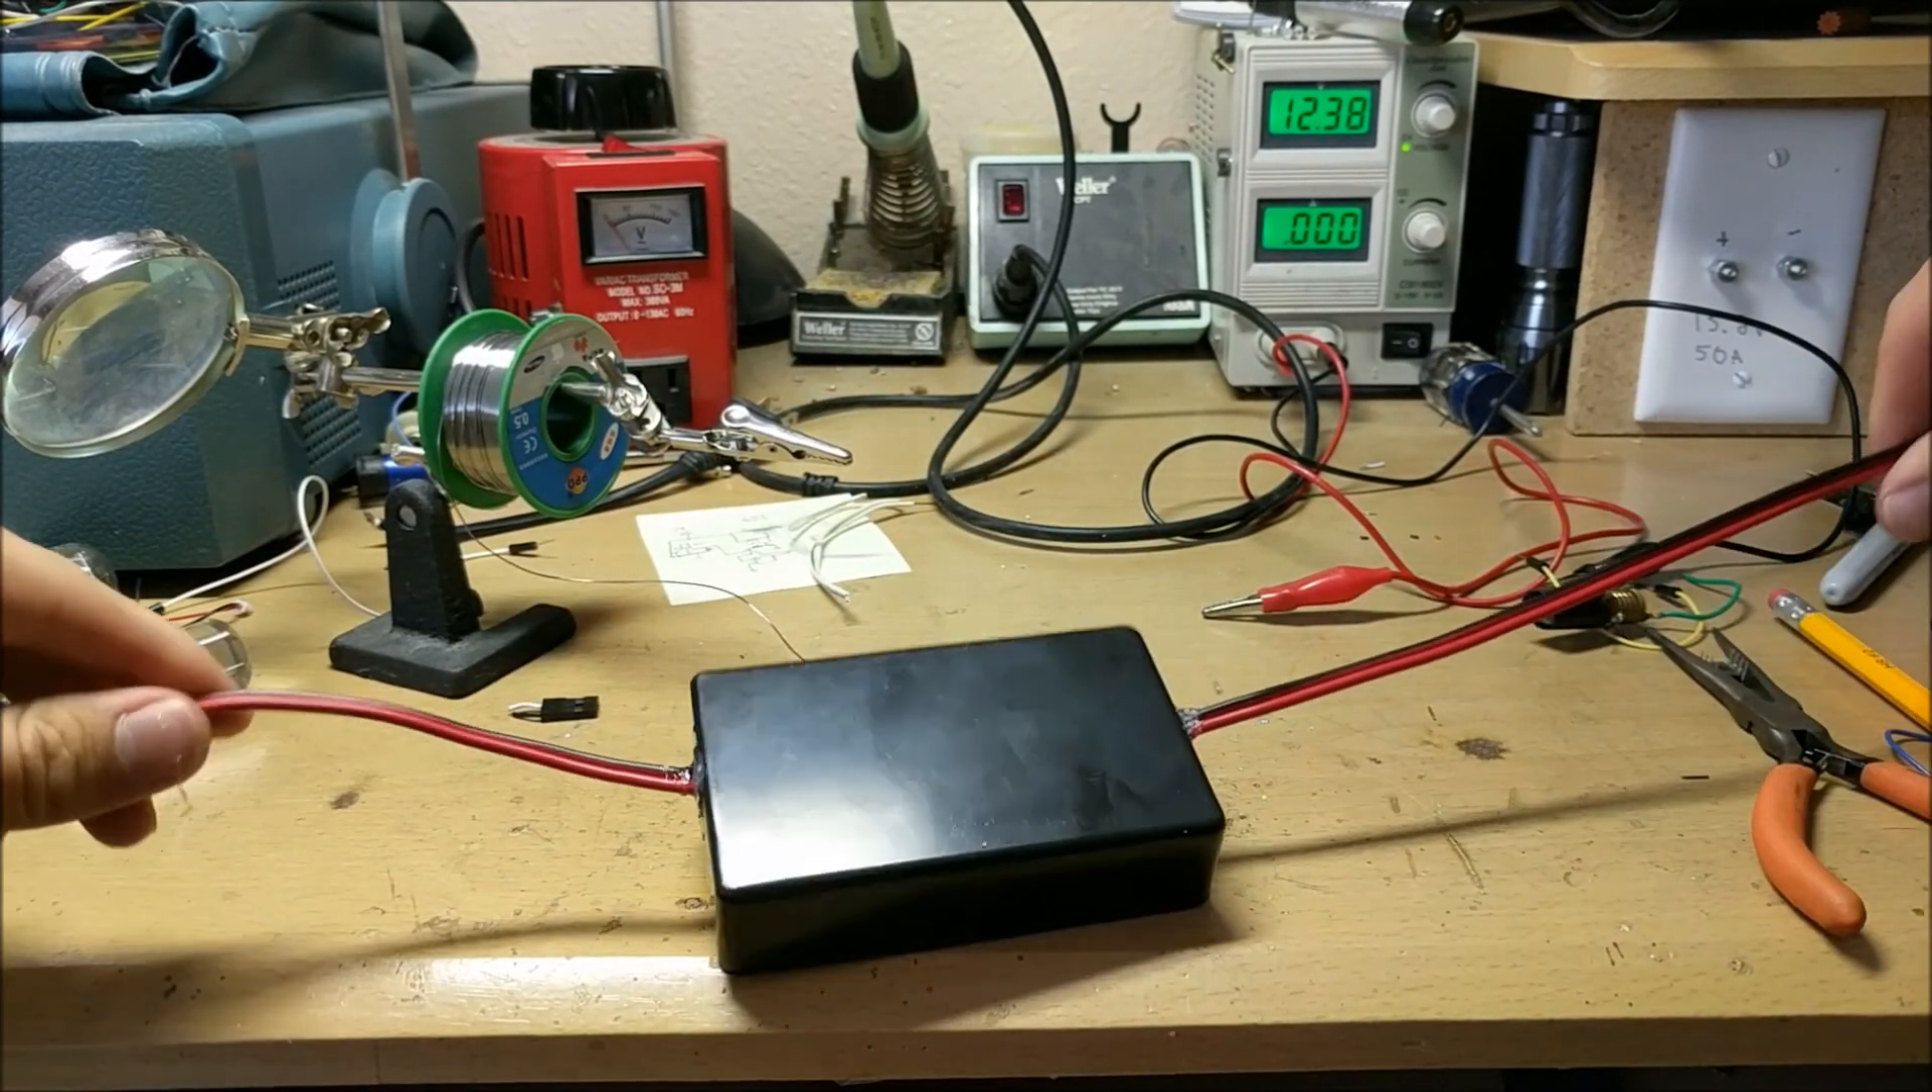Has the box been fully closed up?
Yes.